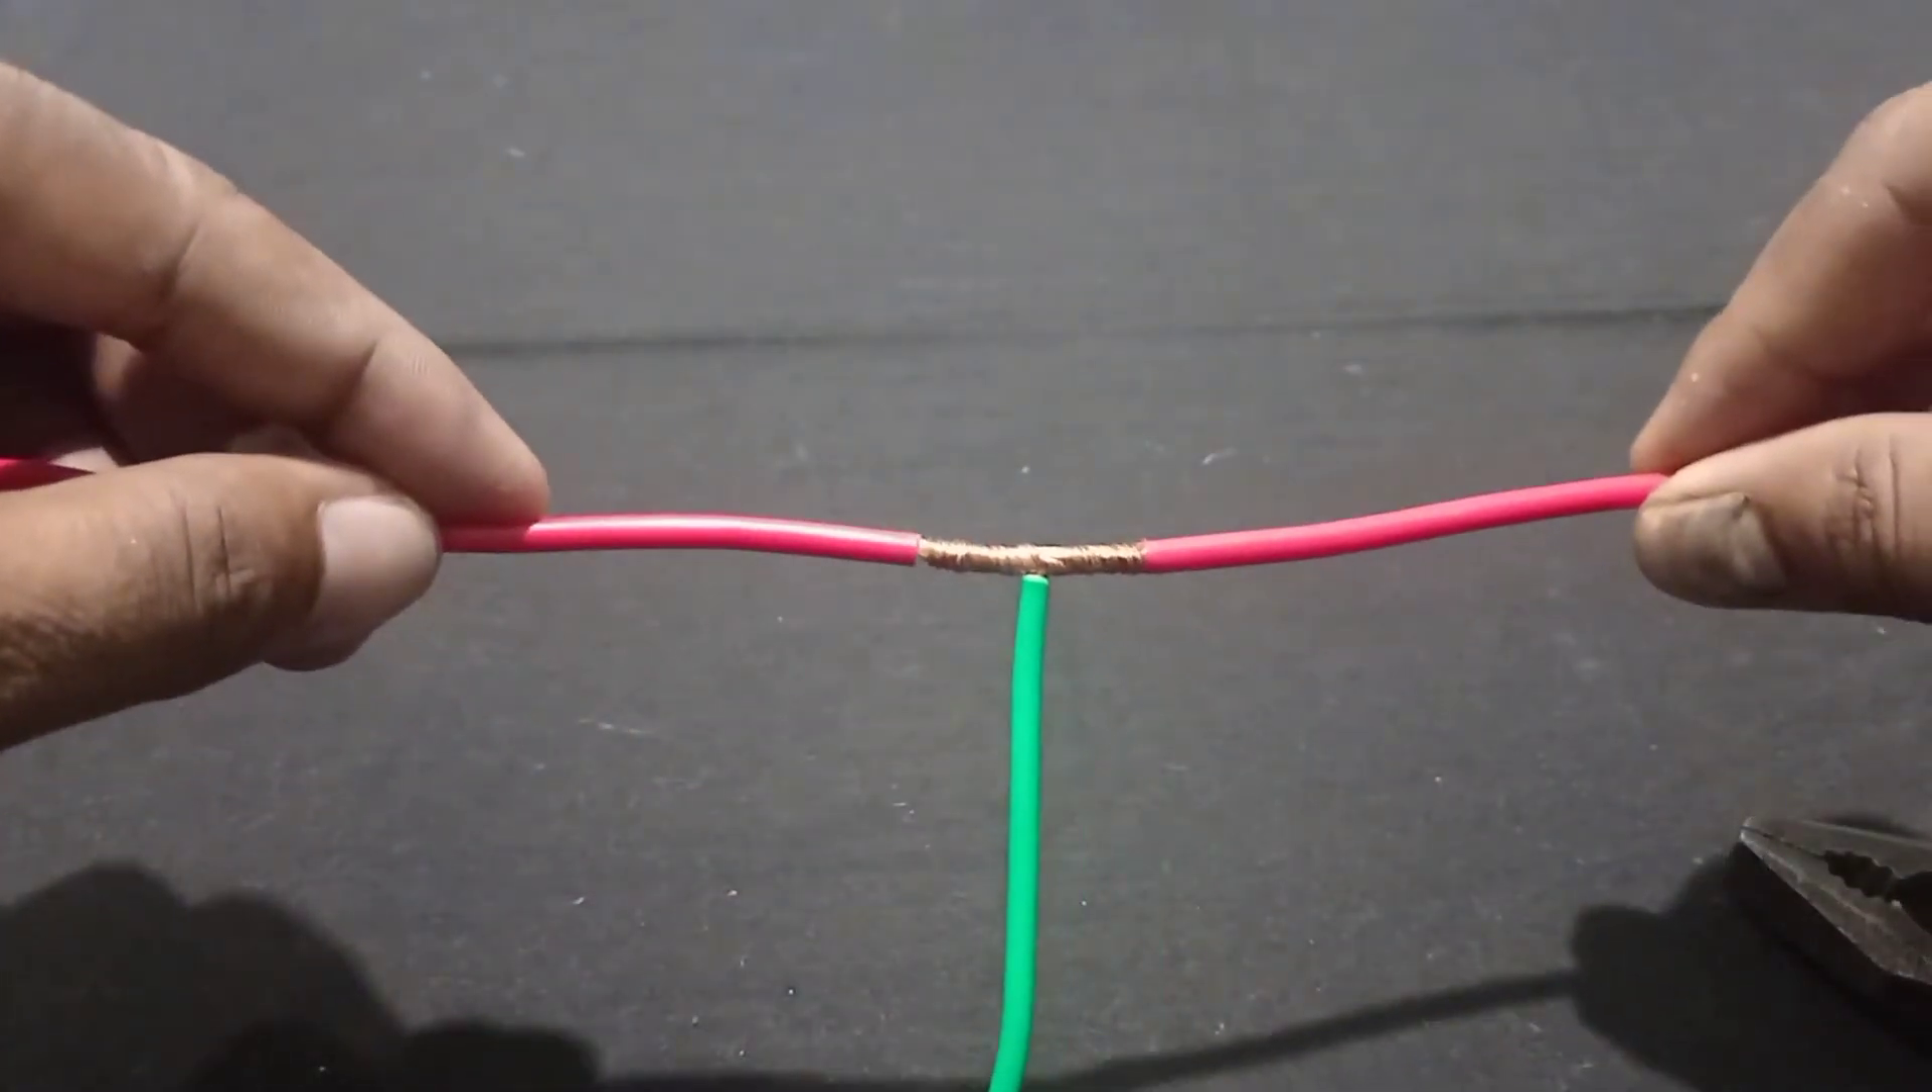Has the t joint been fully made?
Yes.